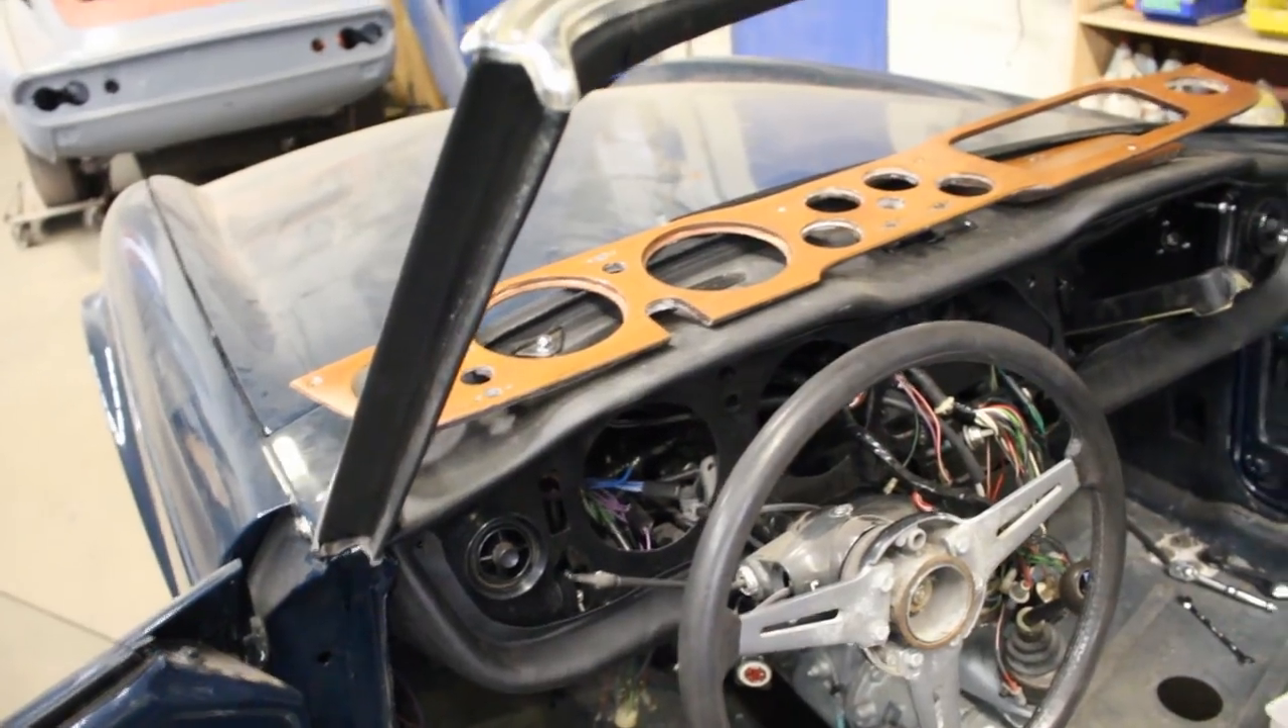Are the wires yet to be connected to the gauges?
Yes.